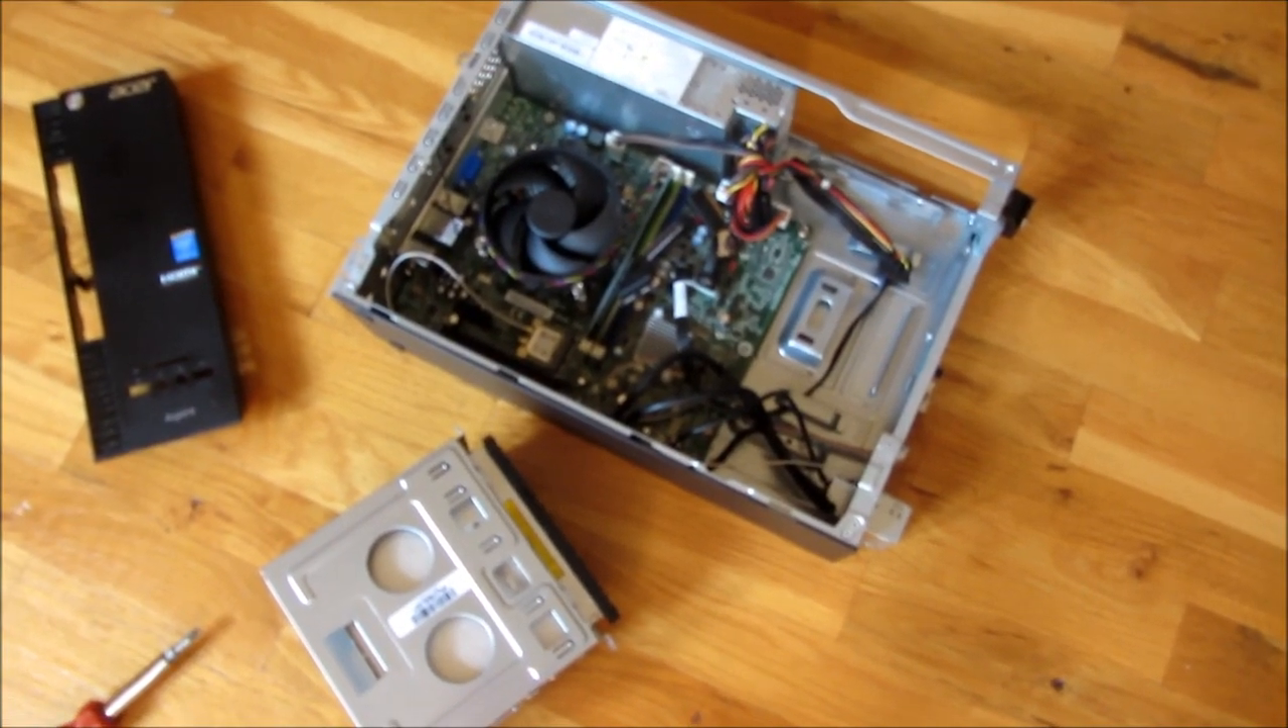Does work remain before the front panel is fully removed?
No.